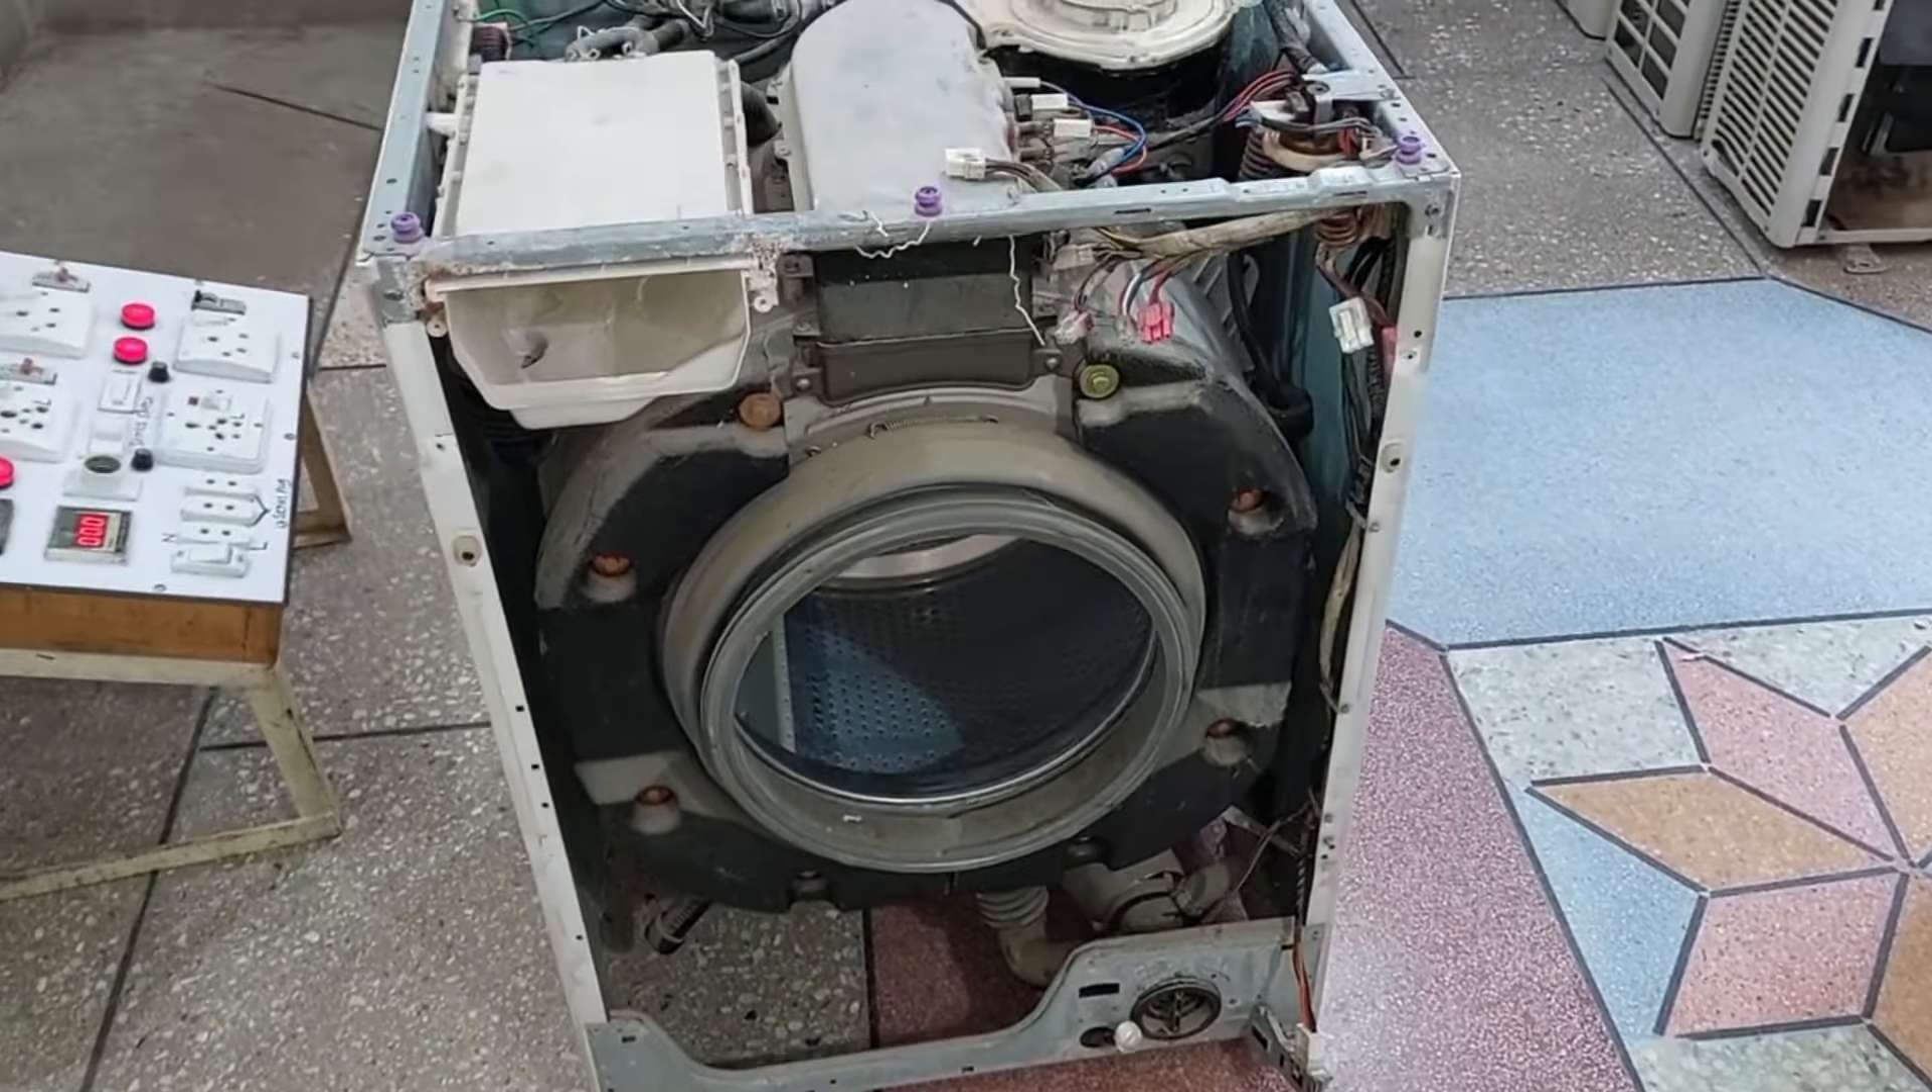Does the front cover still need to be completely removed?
No.